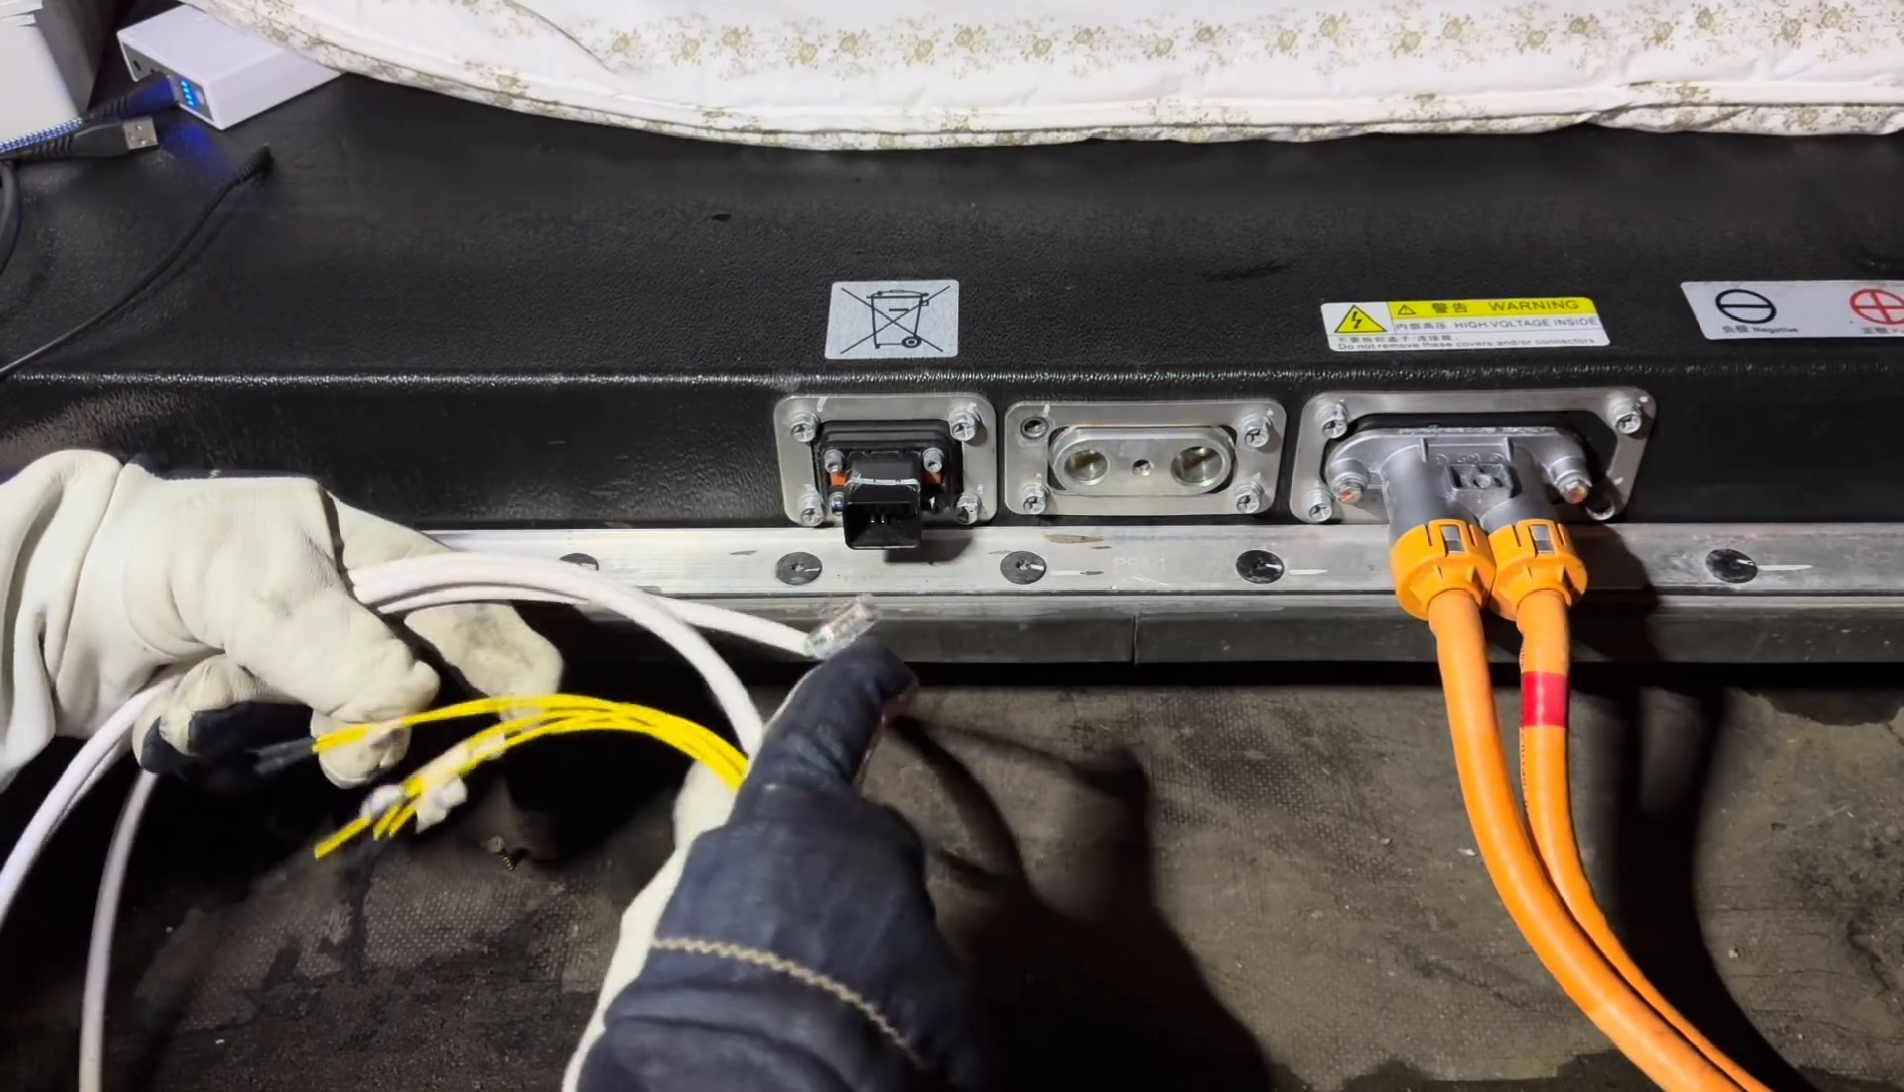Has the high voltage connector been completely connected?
Yes.